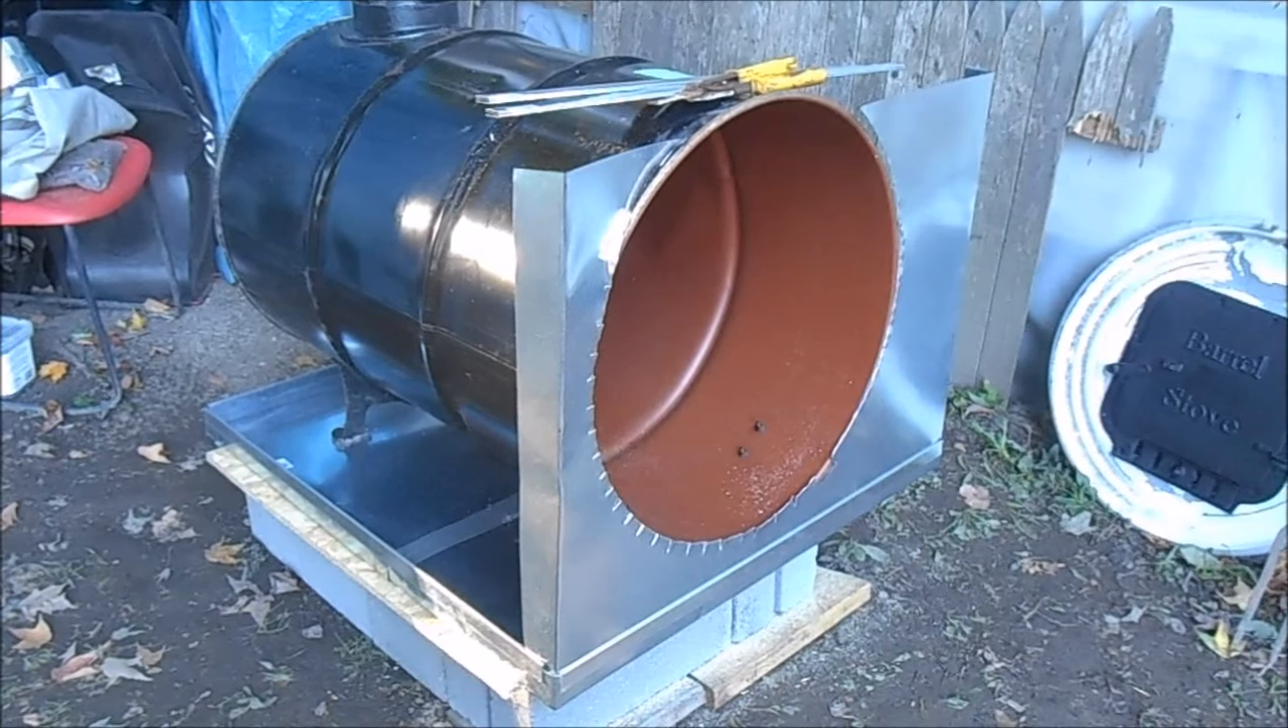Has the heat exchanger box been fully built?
No.